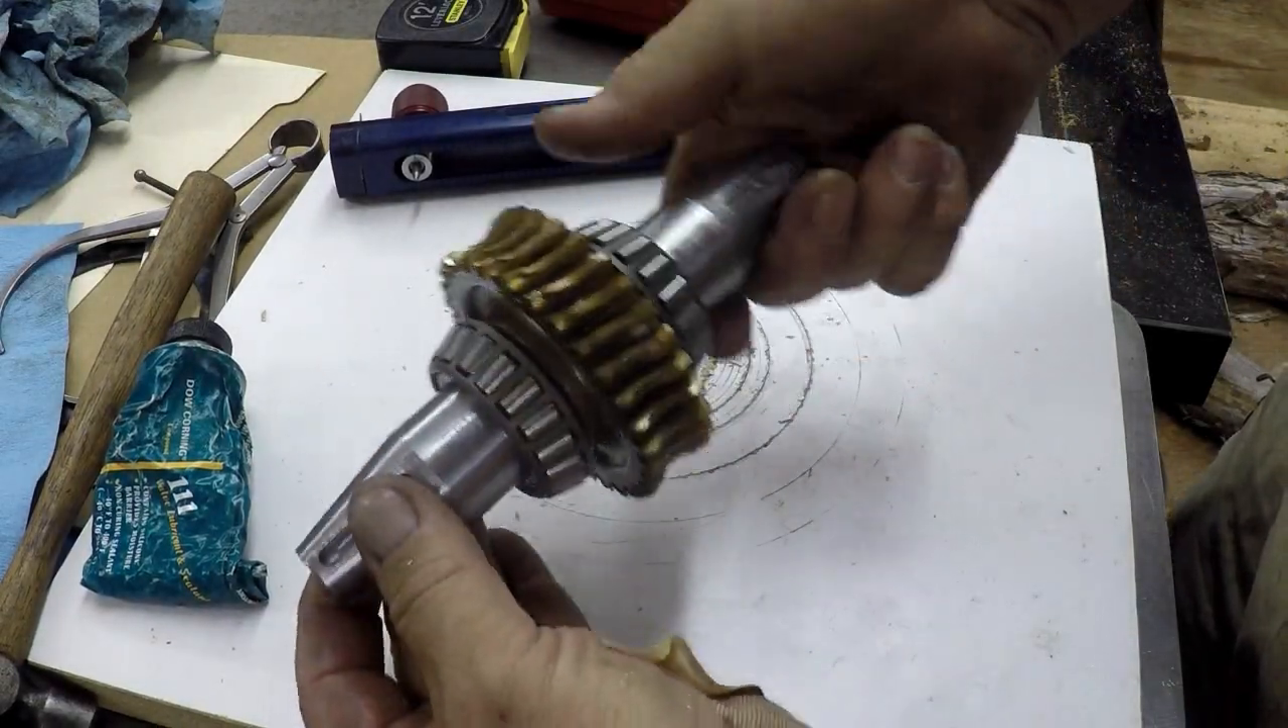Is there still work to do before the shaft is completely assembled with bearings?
No.